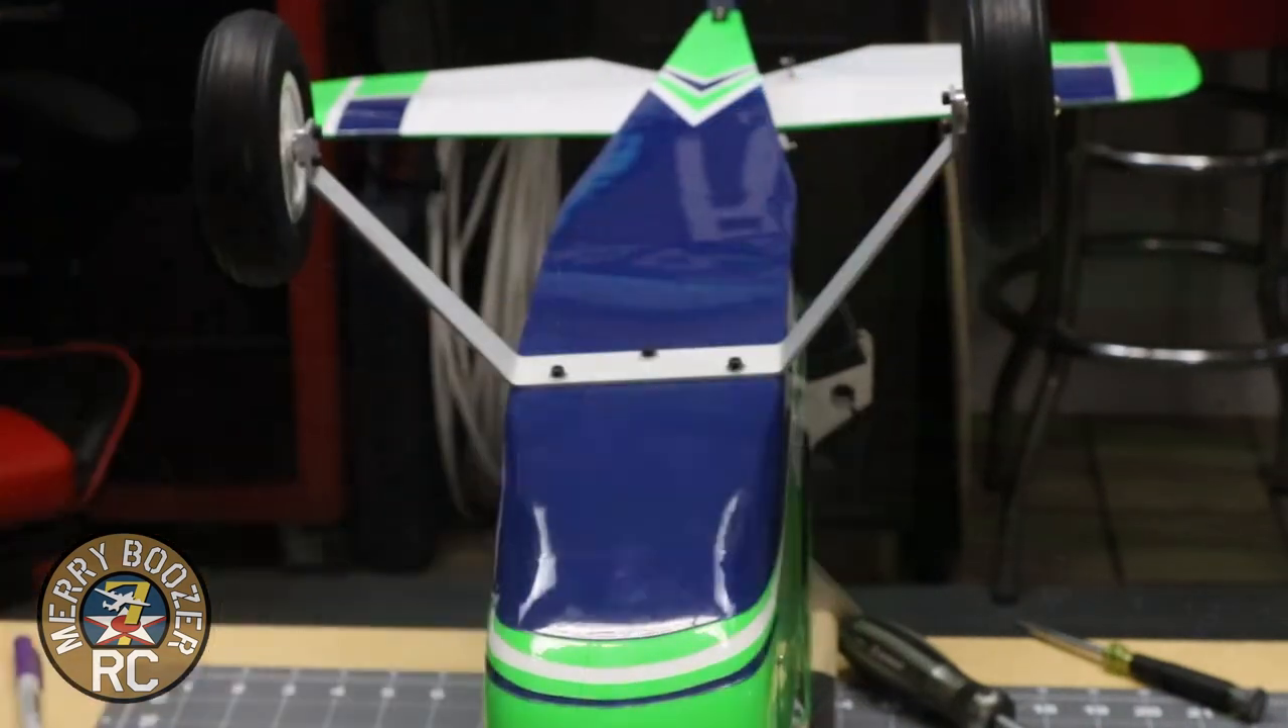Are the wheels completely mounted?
Yes.